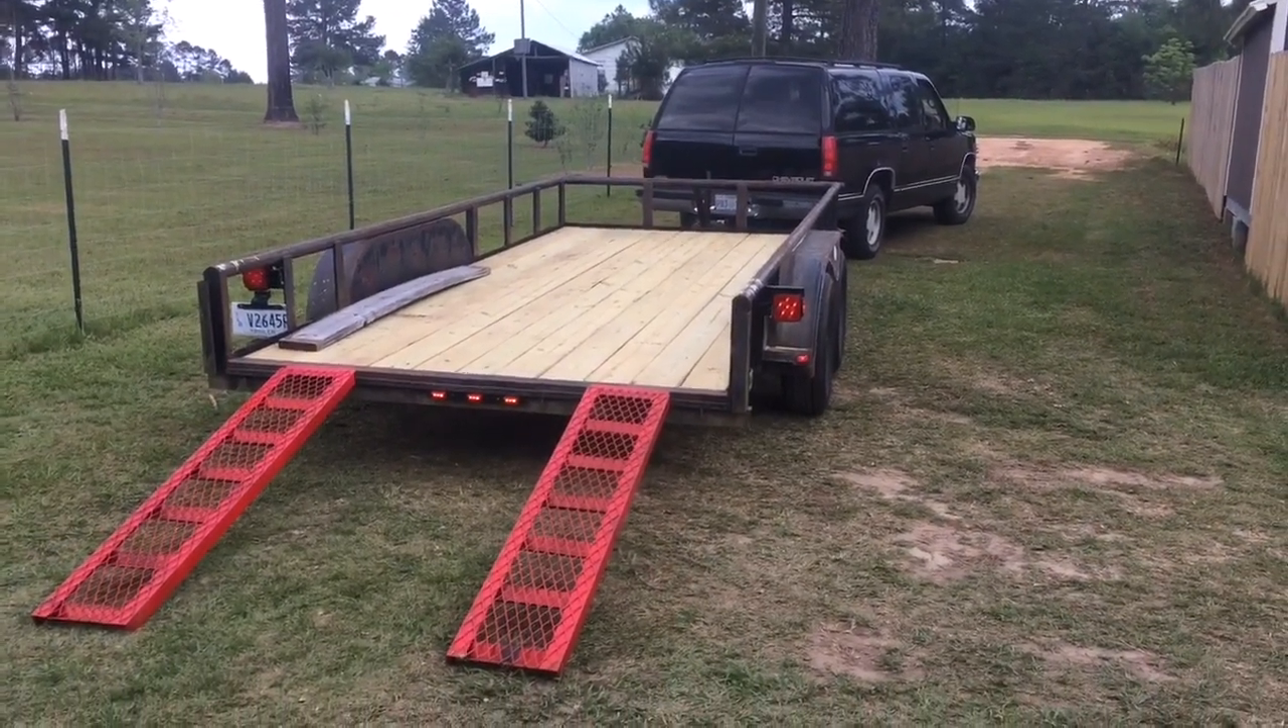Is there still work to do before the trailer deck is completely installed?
No.